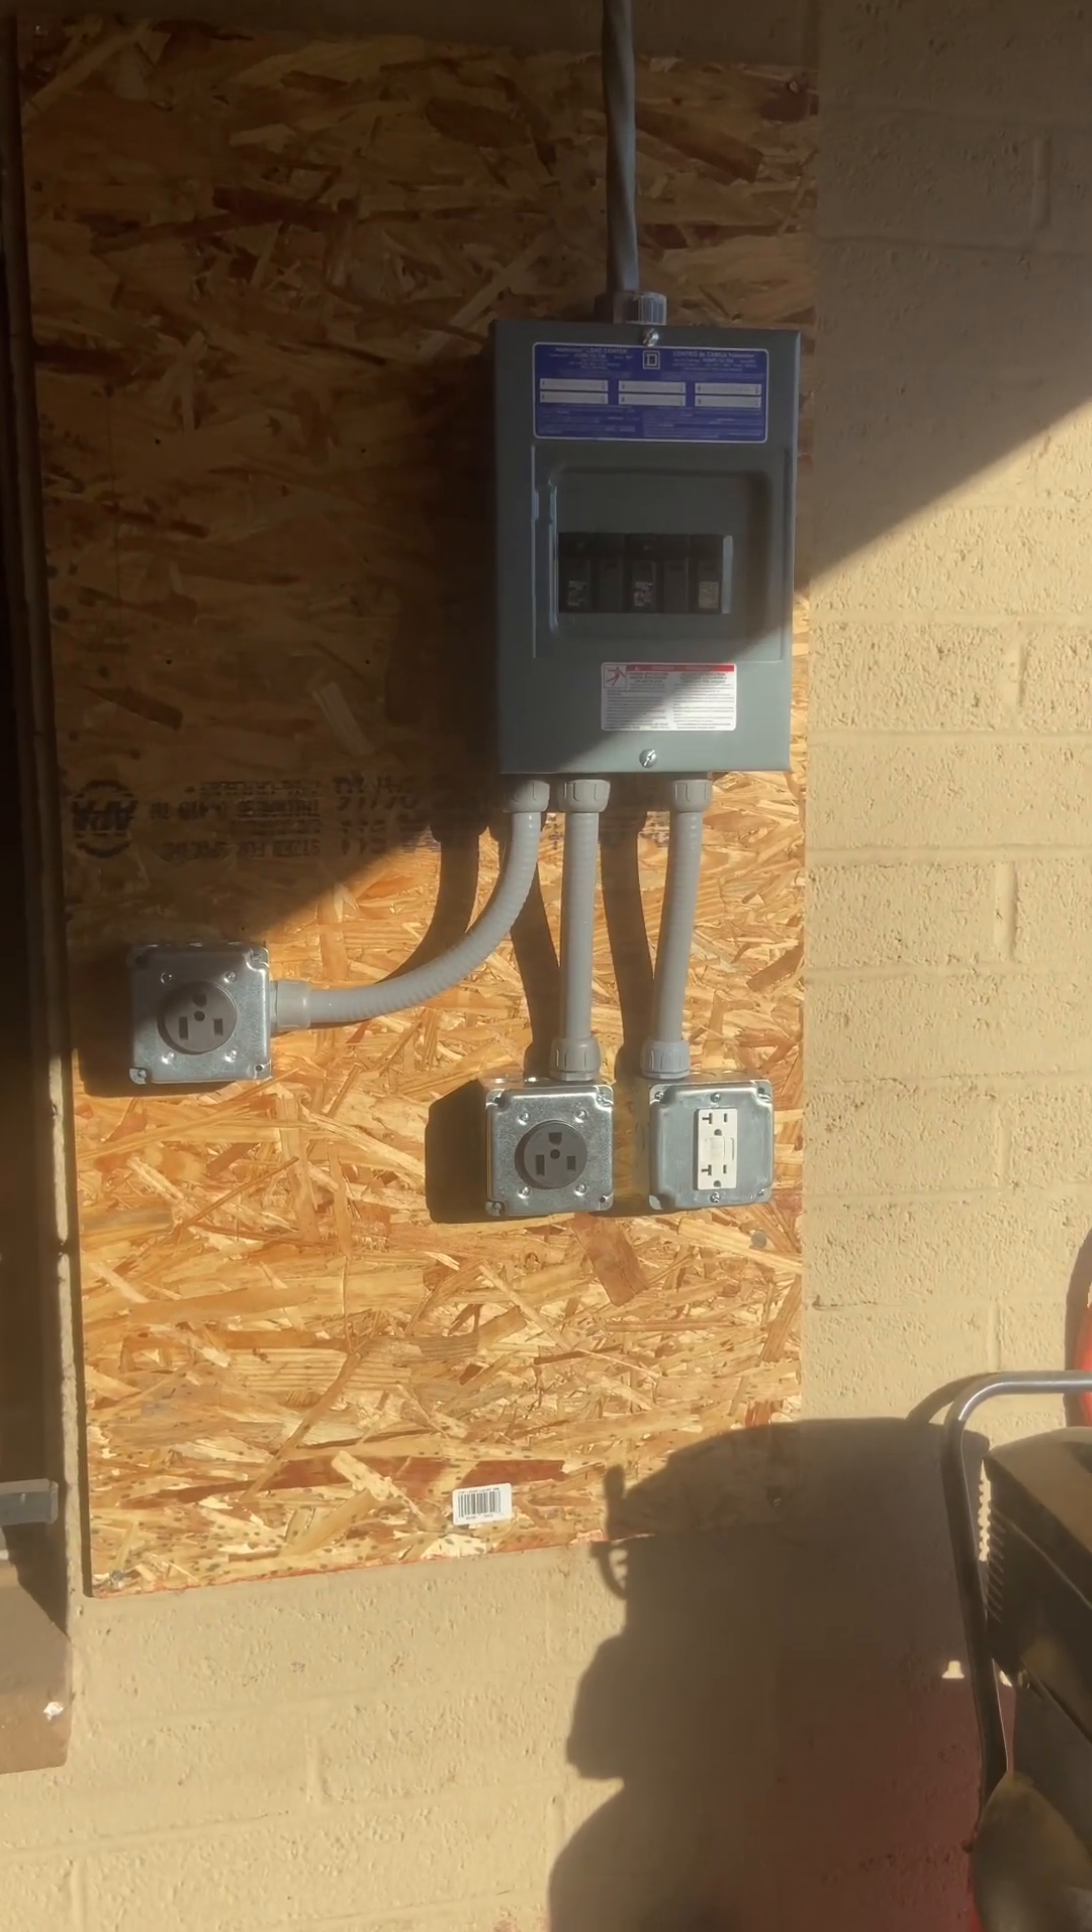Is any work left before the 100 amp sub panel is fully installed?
No.